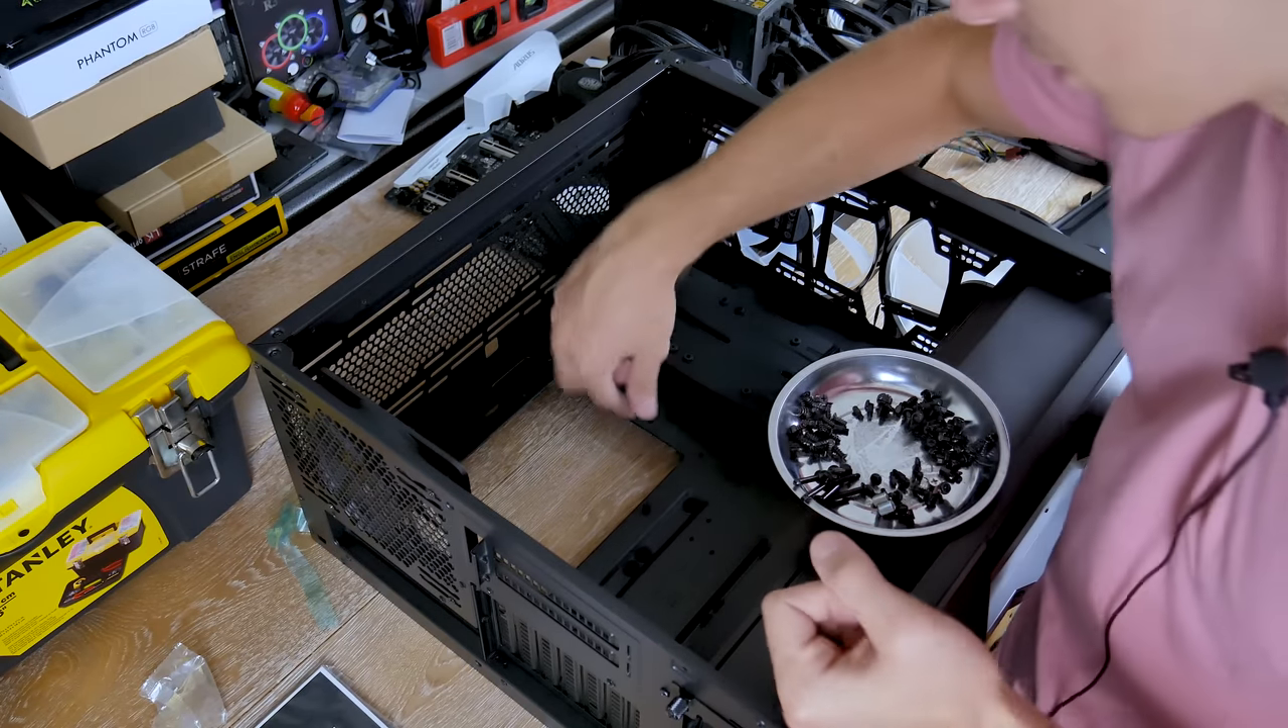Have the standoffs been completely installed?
No.